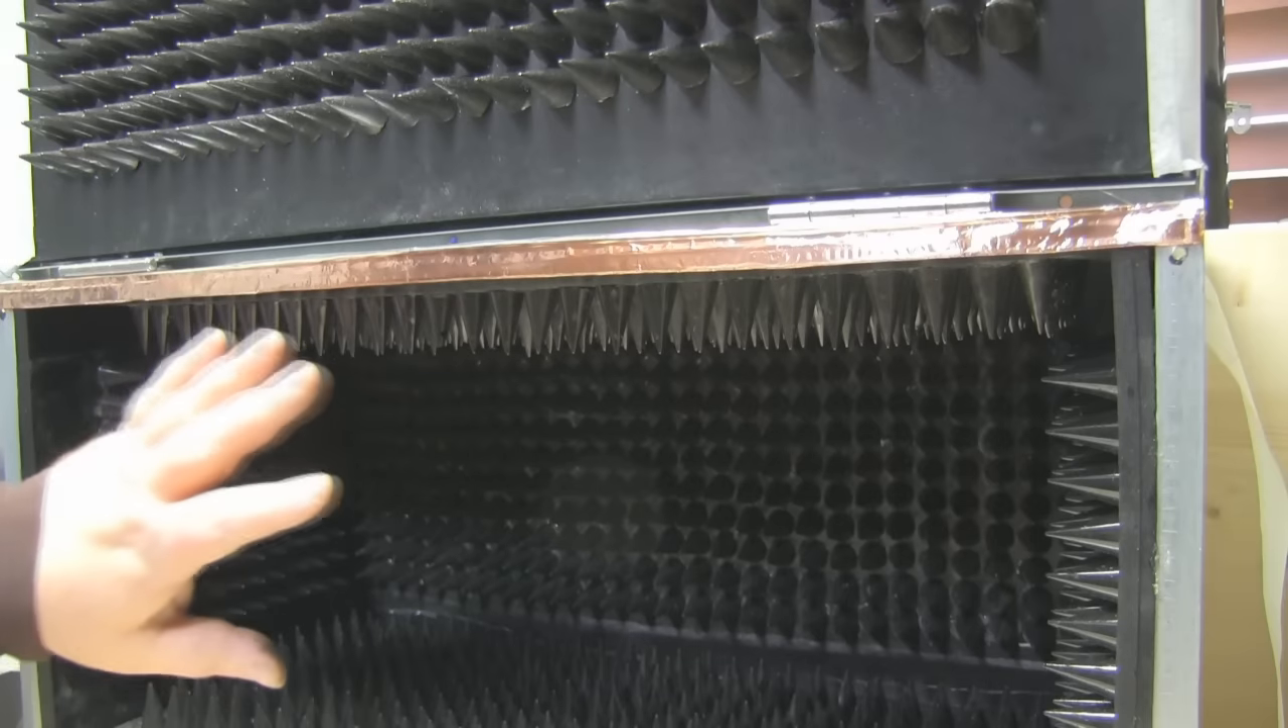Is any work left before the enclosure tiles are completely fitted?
No.